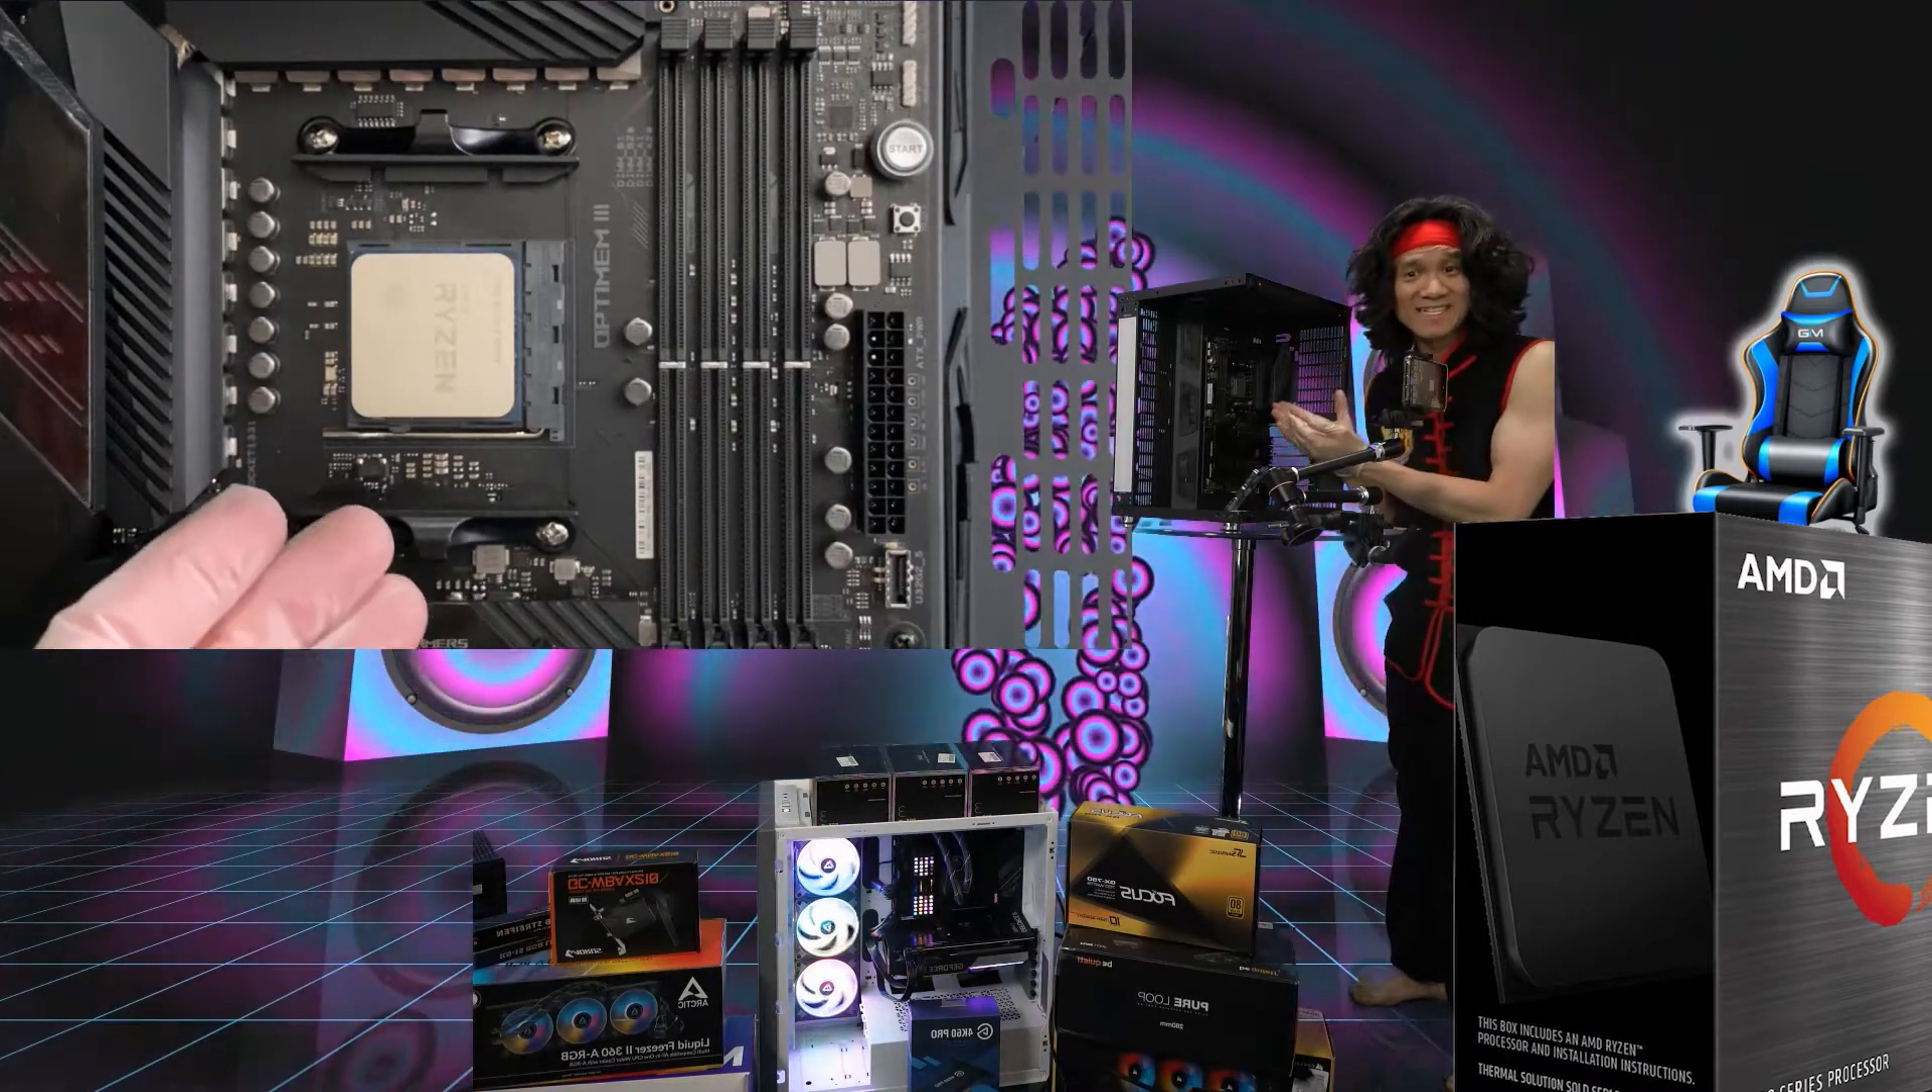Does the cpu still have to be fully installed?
No.